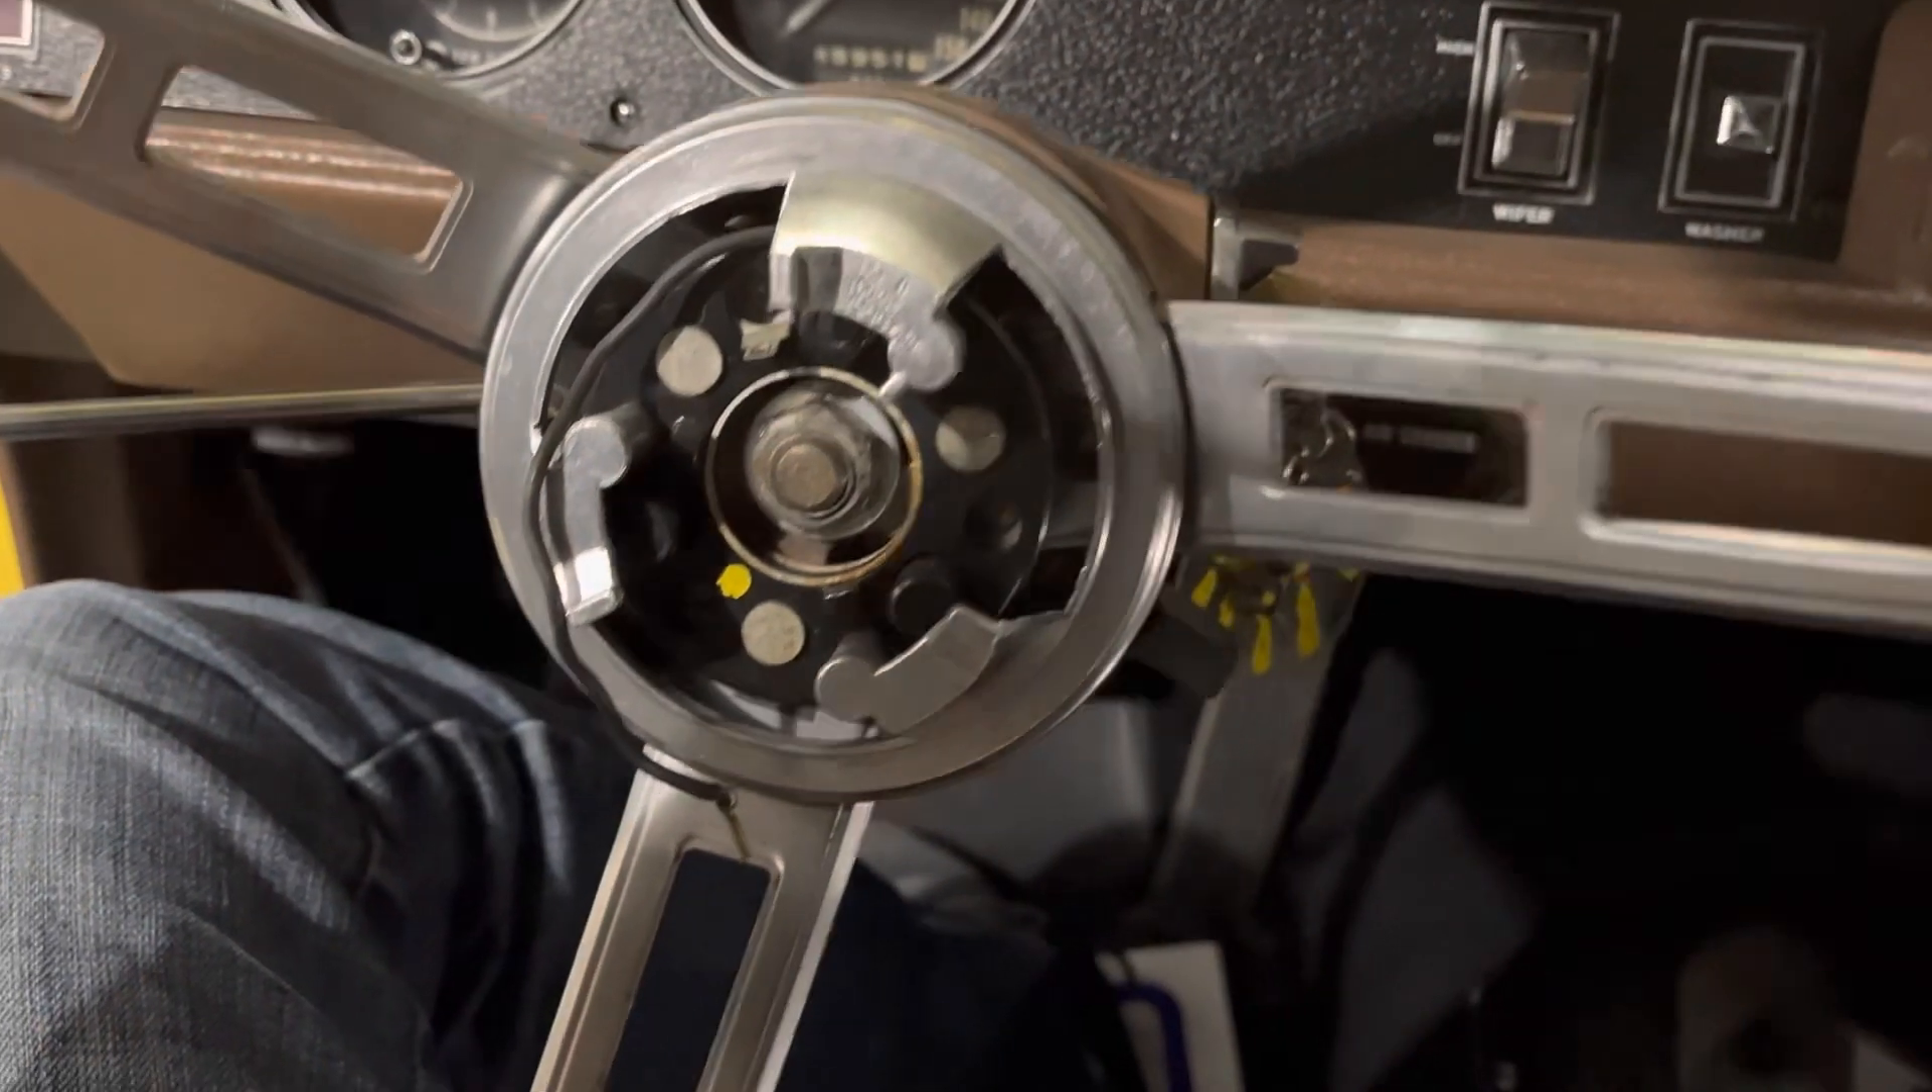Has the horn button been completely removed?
Yes.